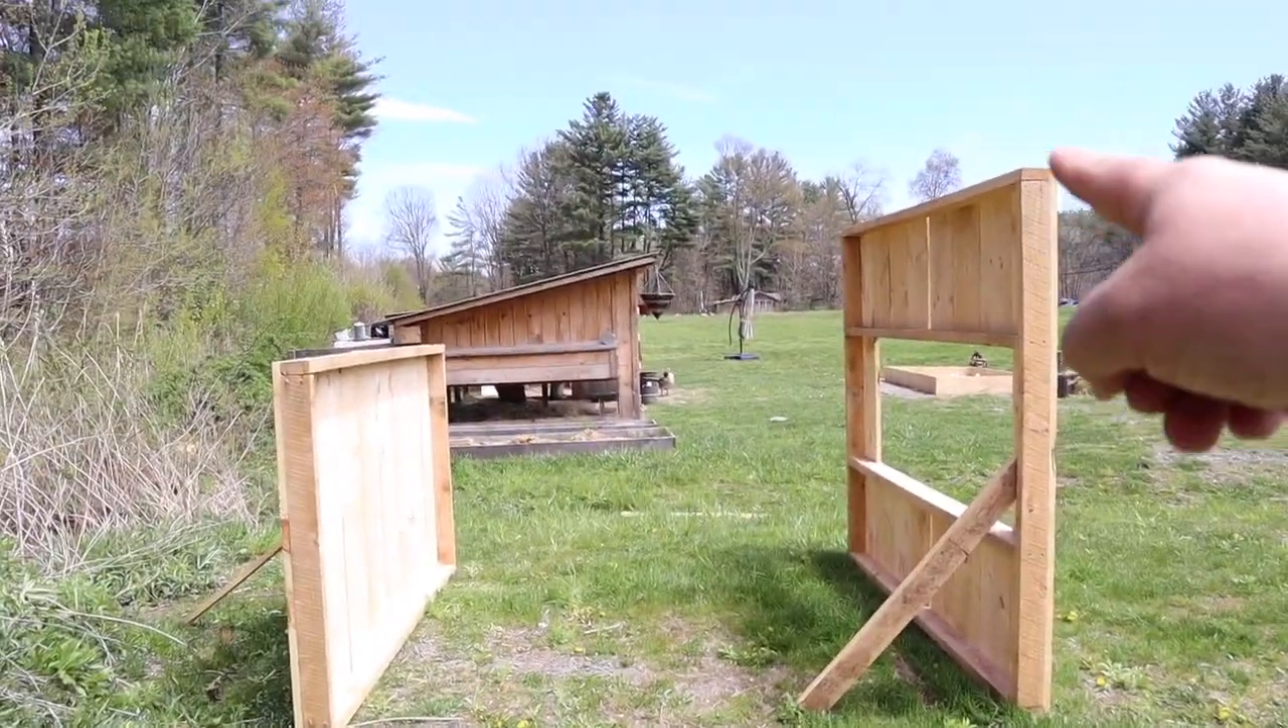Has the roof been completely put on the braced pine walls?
No.